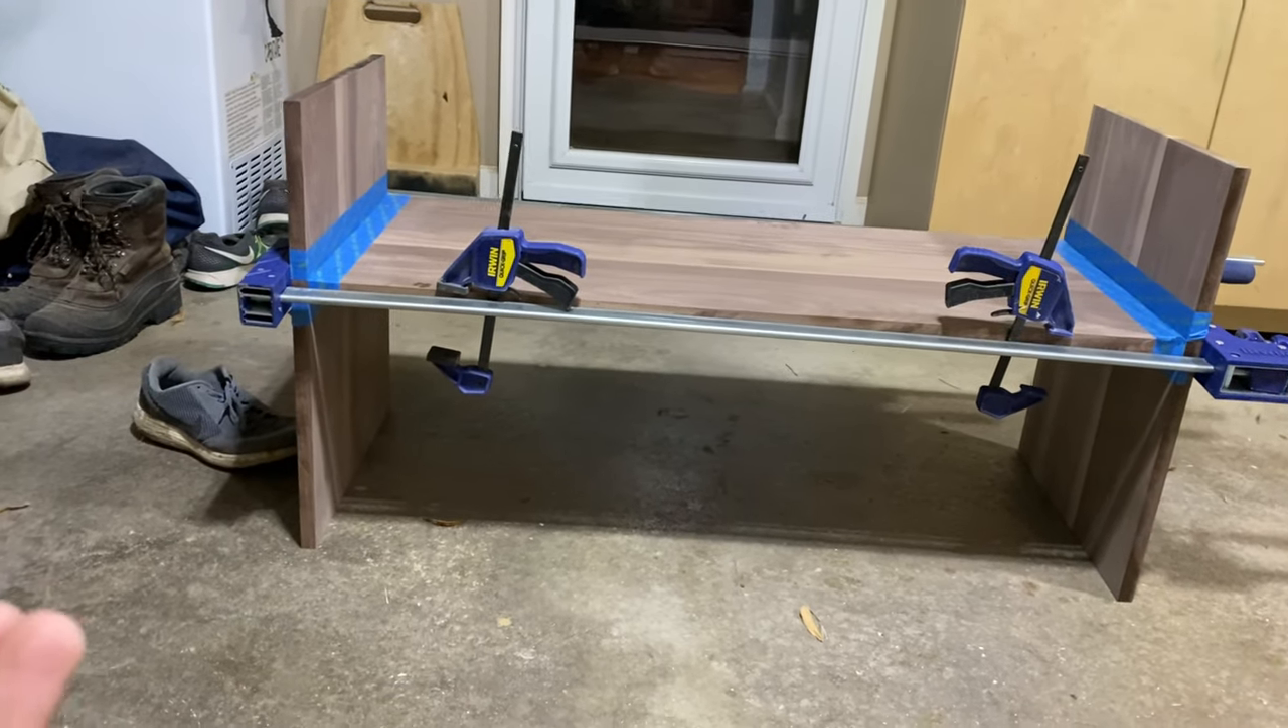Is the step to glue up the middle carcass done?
Yes.